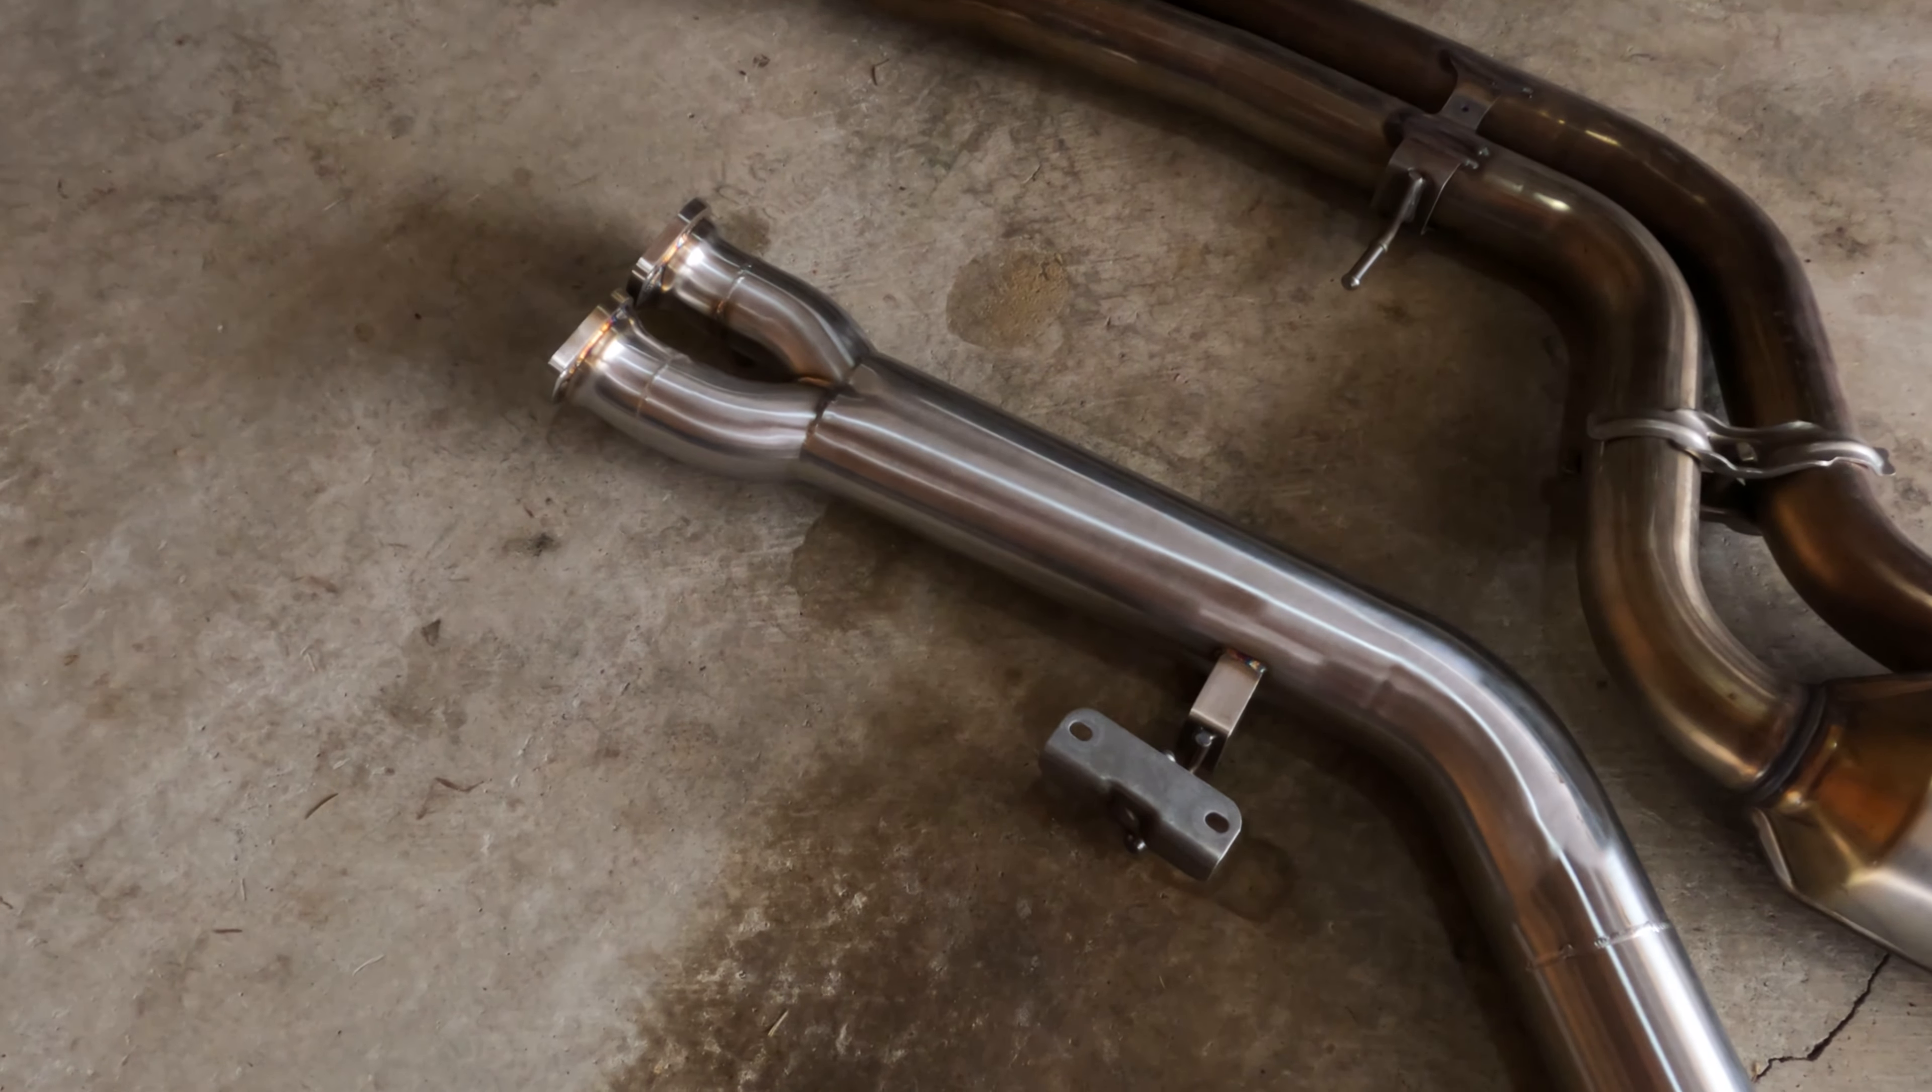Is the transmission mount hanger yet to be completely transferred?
No.